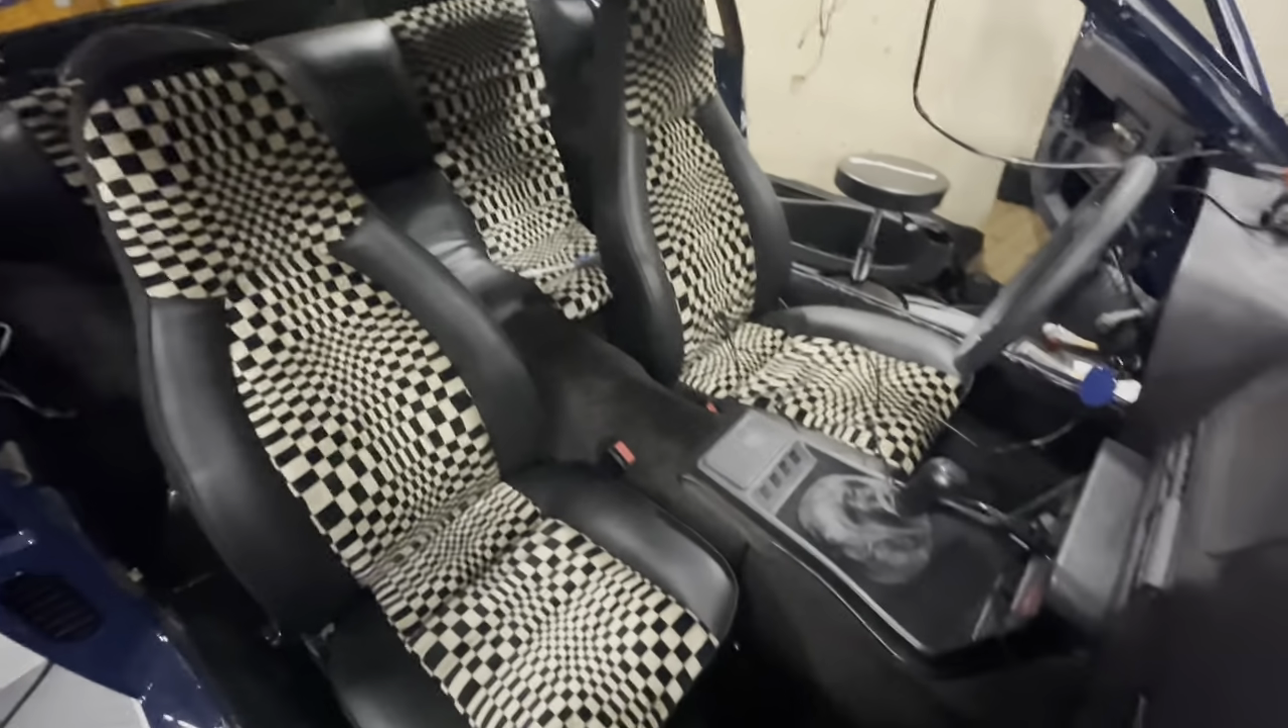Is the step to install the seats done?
Yes.